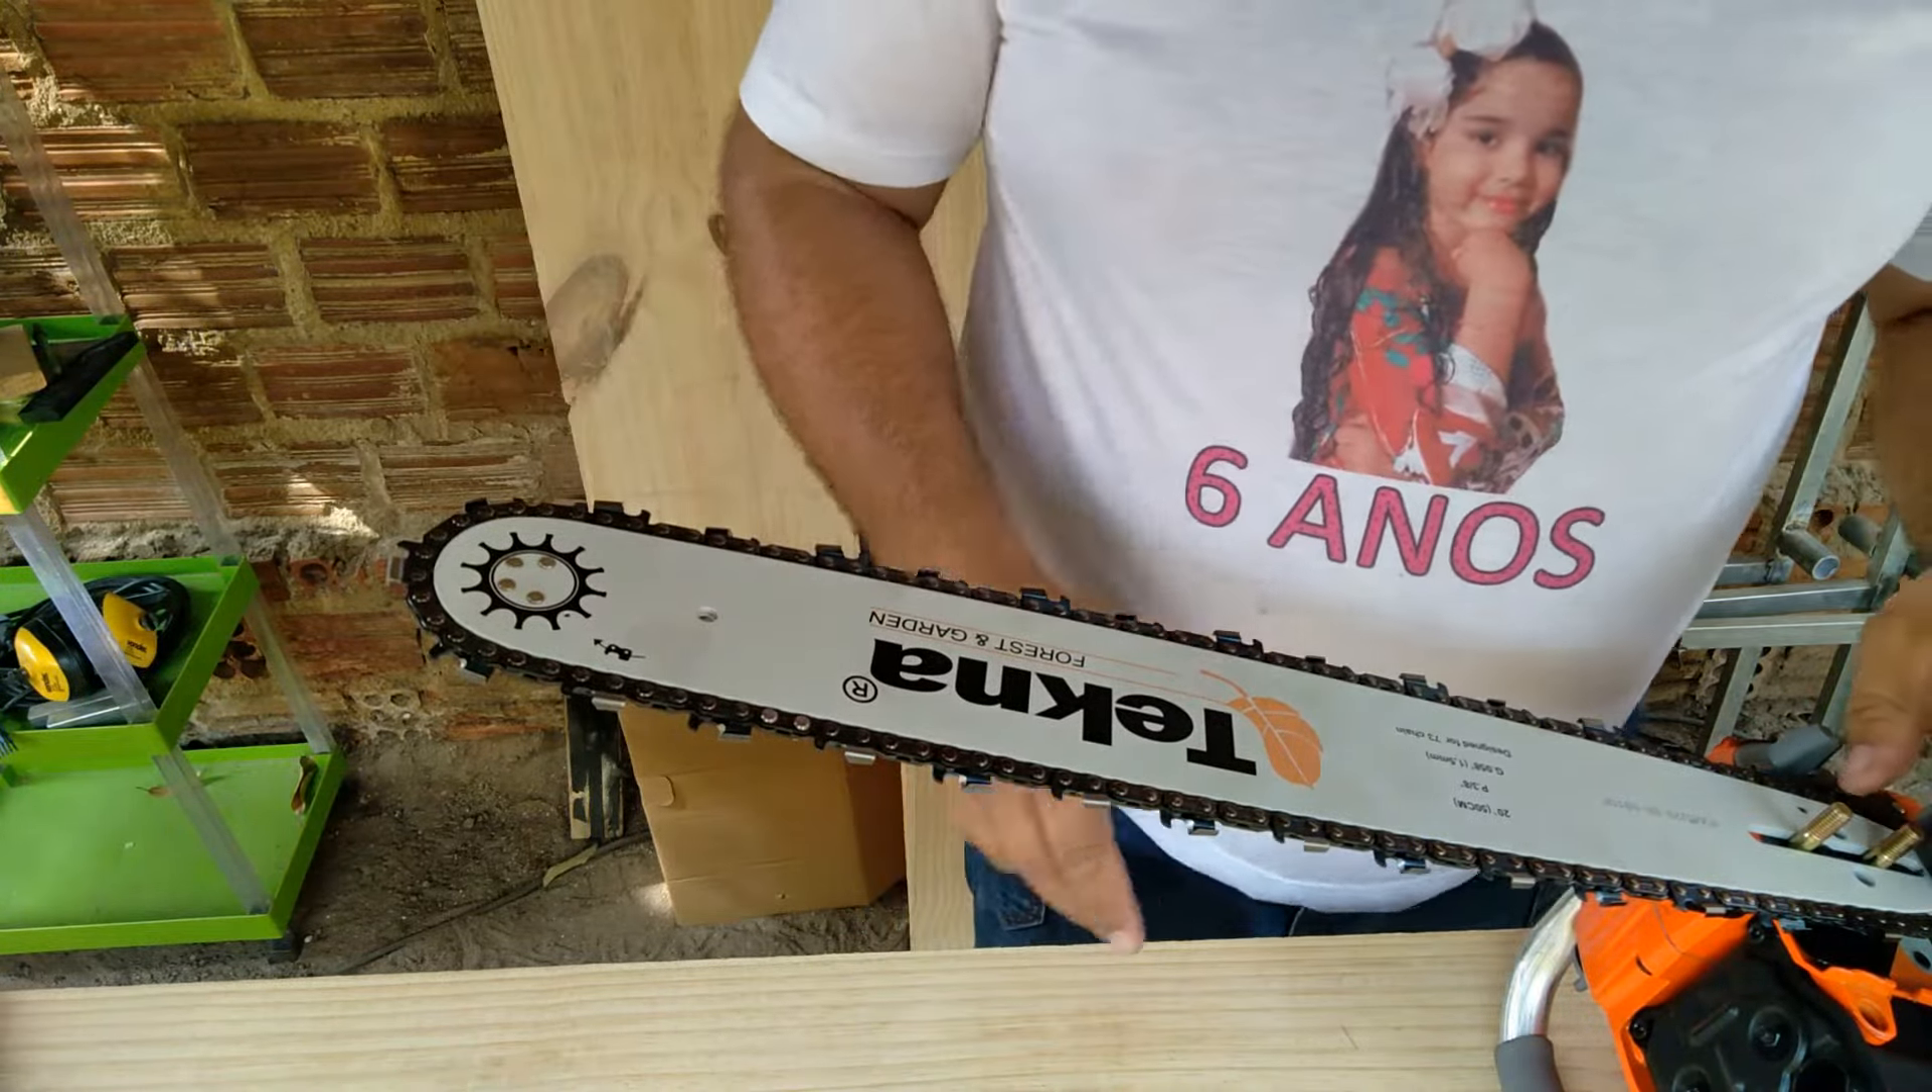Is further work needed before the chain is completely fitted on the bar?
No.